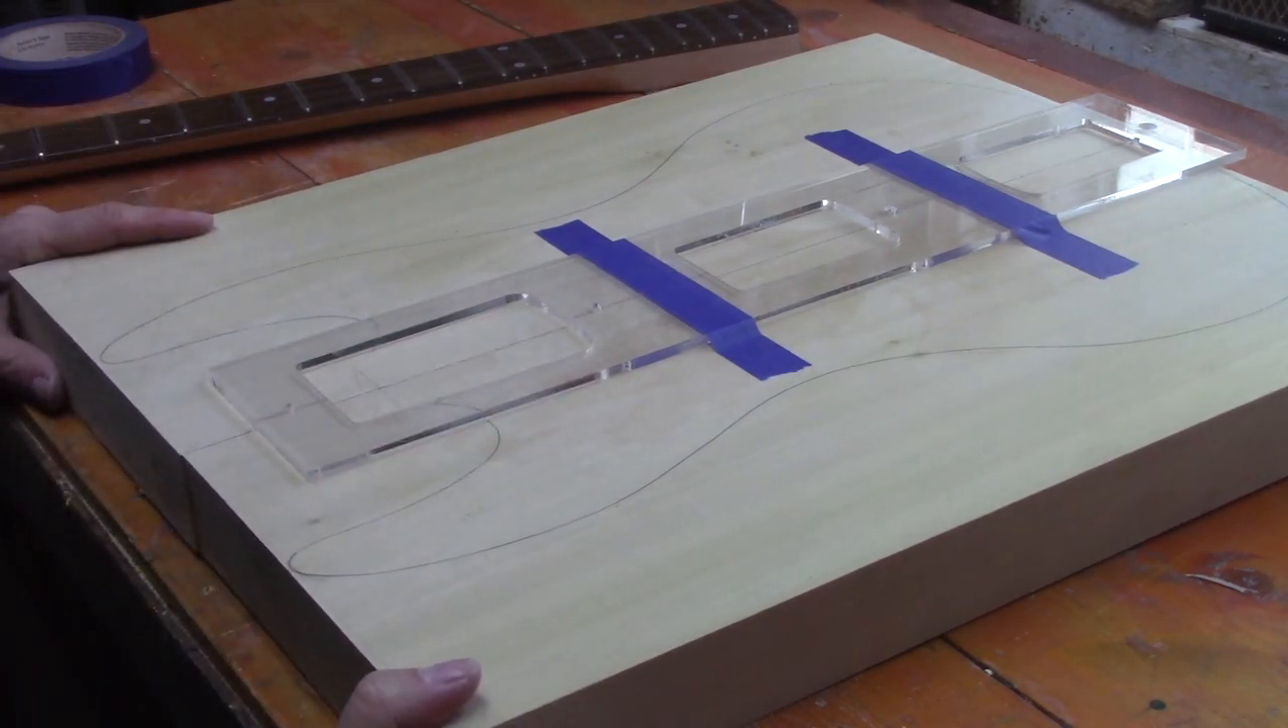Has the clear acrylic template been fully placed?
Yes.